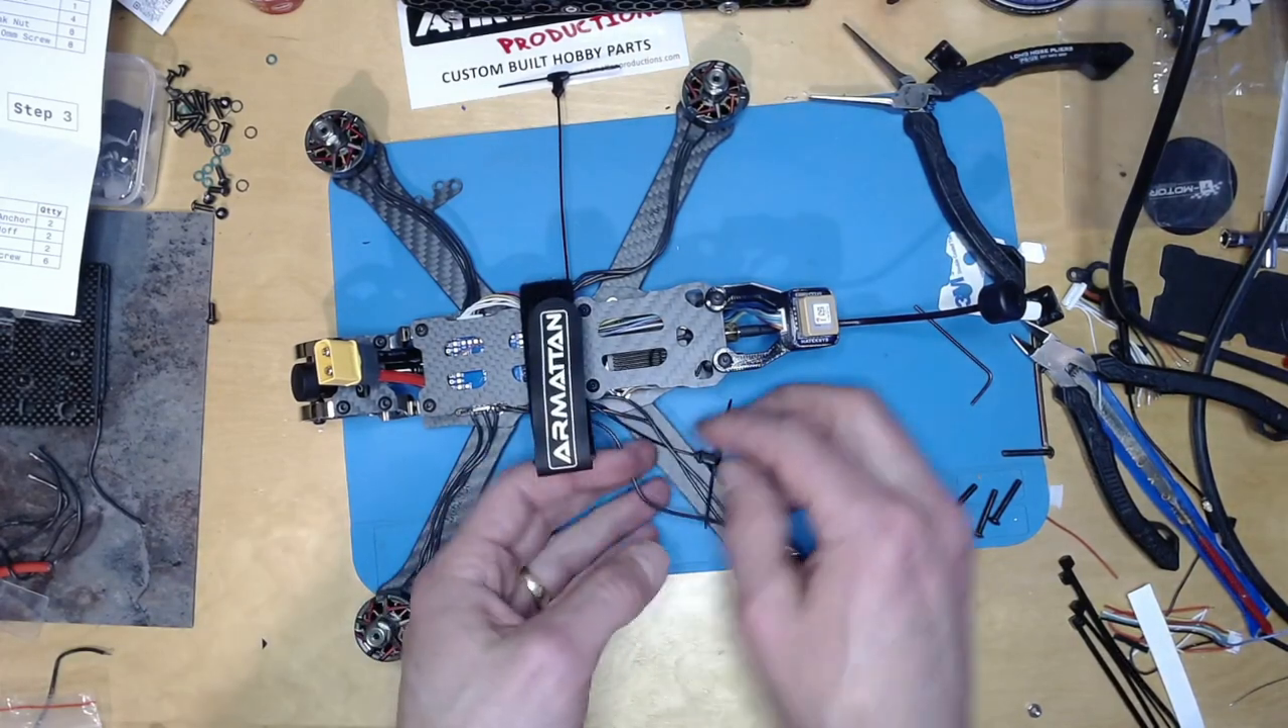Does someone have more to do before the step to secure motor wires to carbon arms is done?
Yes.